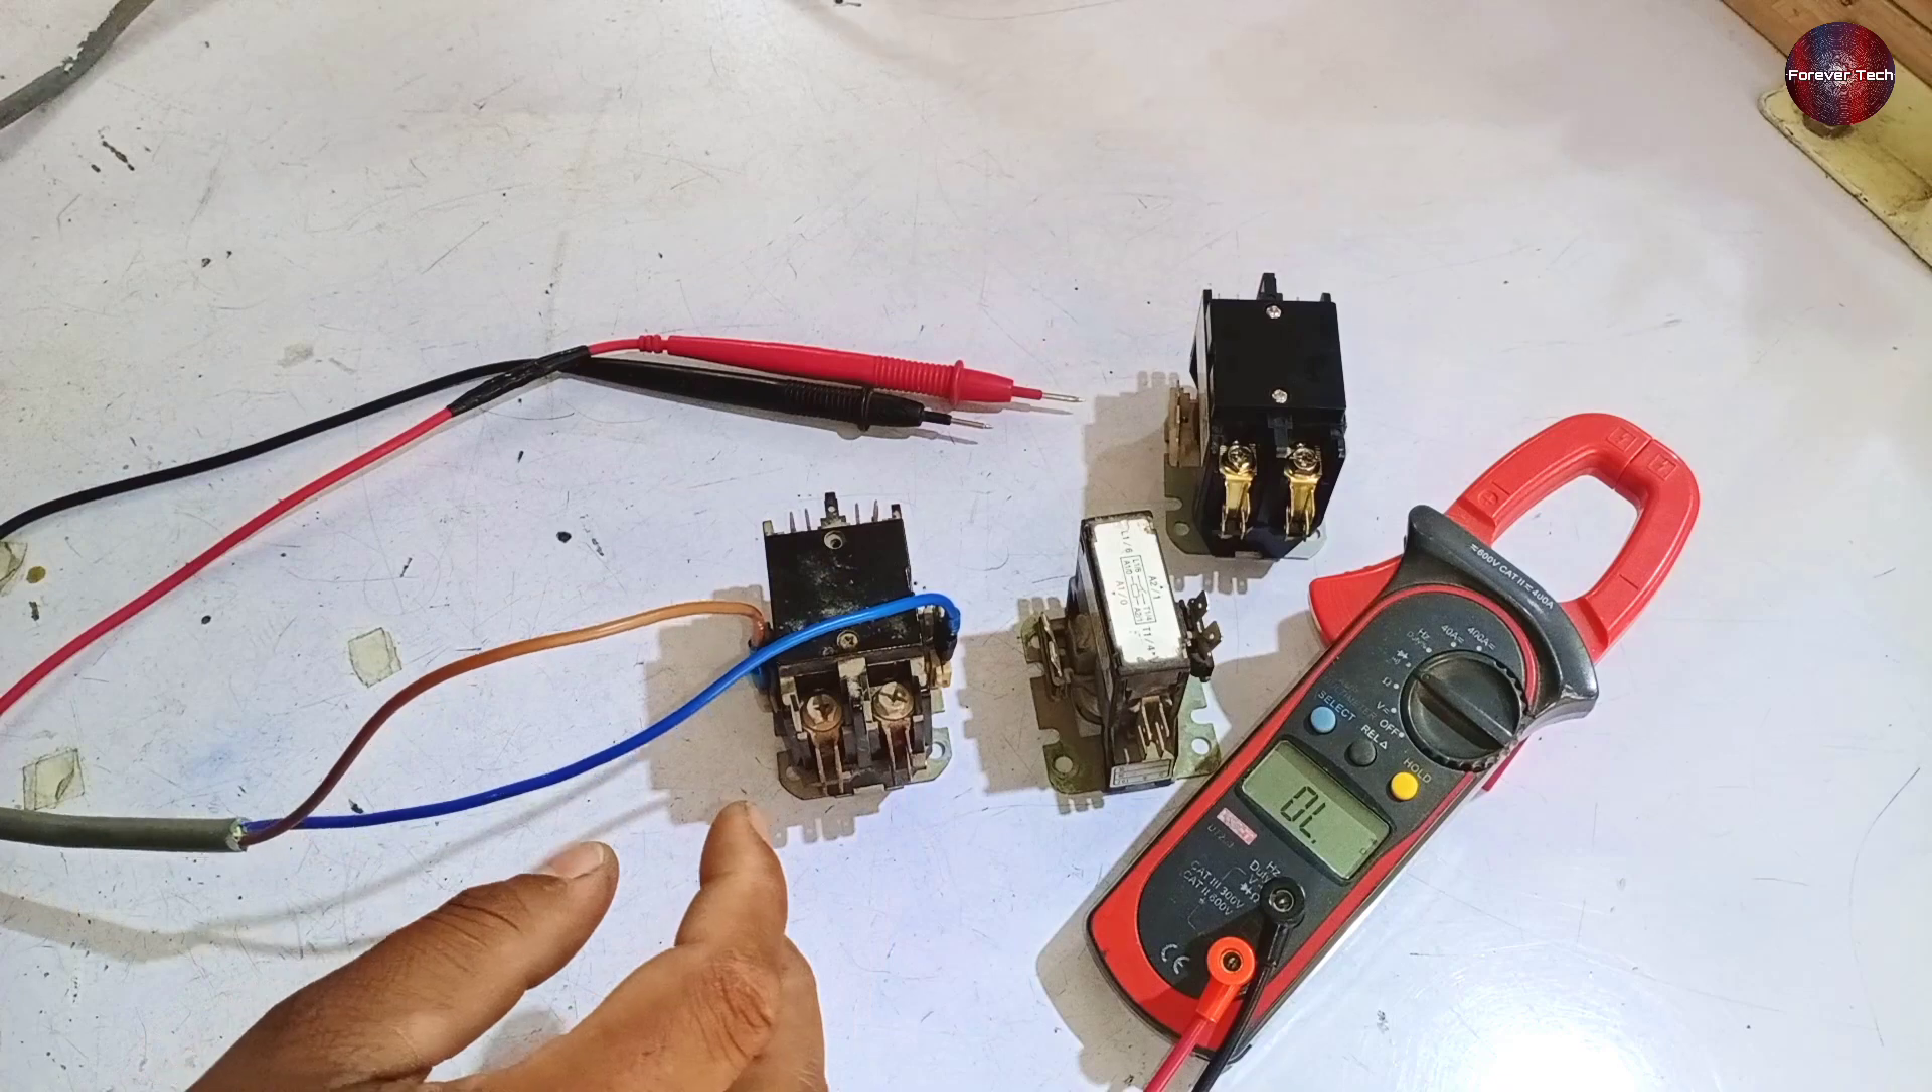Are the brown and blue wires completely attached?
Yes.